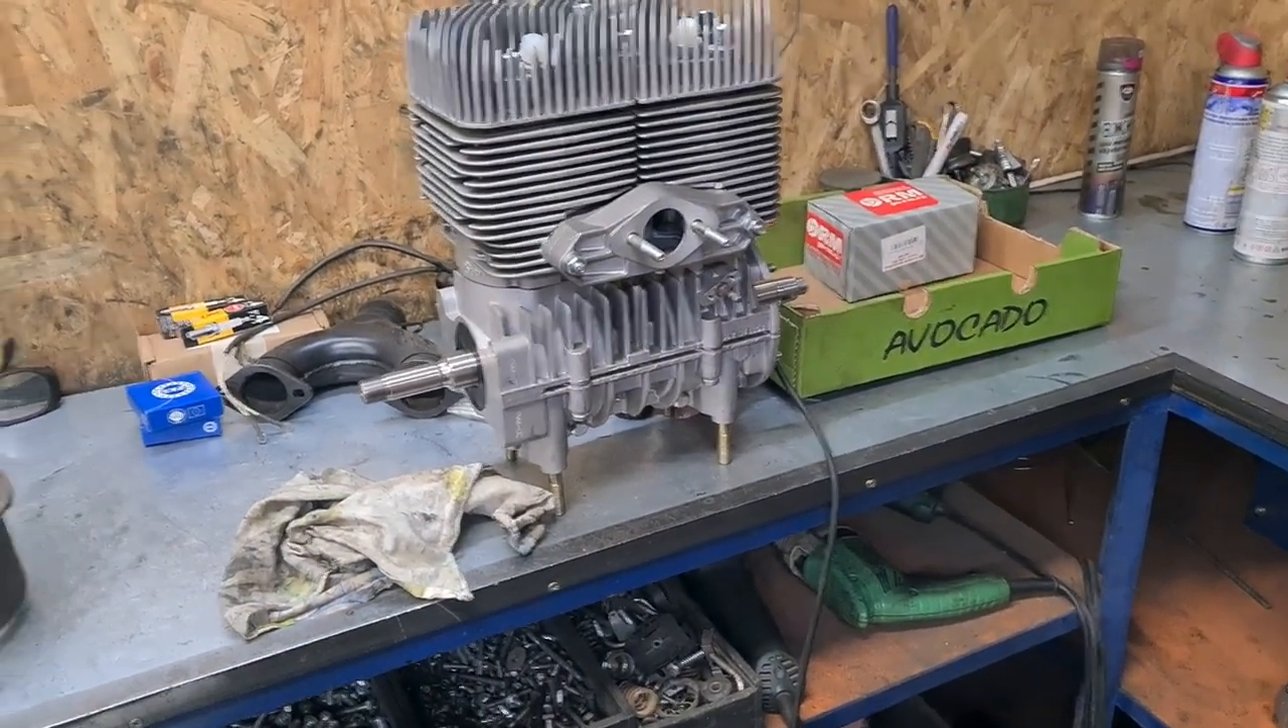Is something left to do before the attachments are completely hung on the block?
Yes.